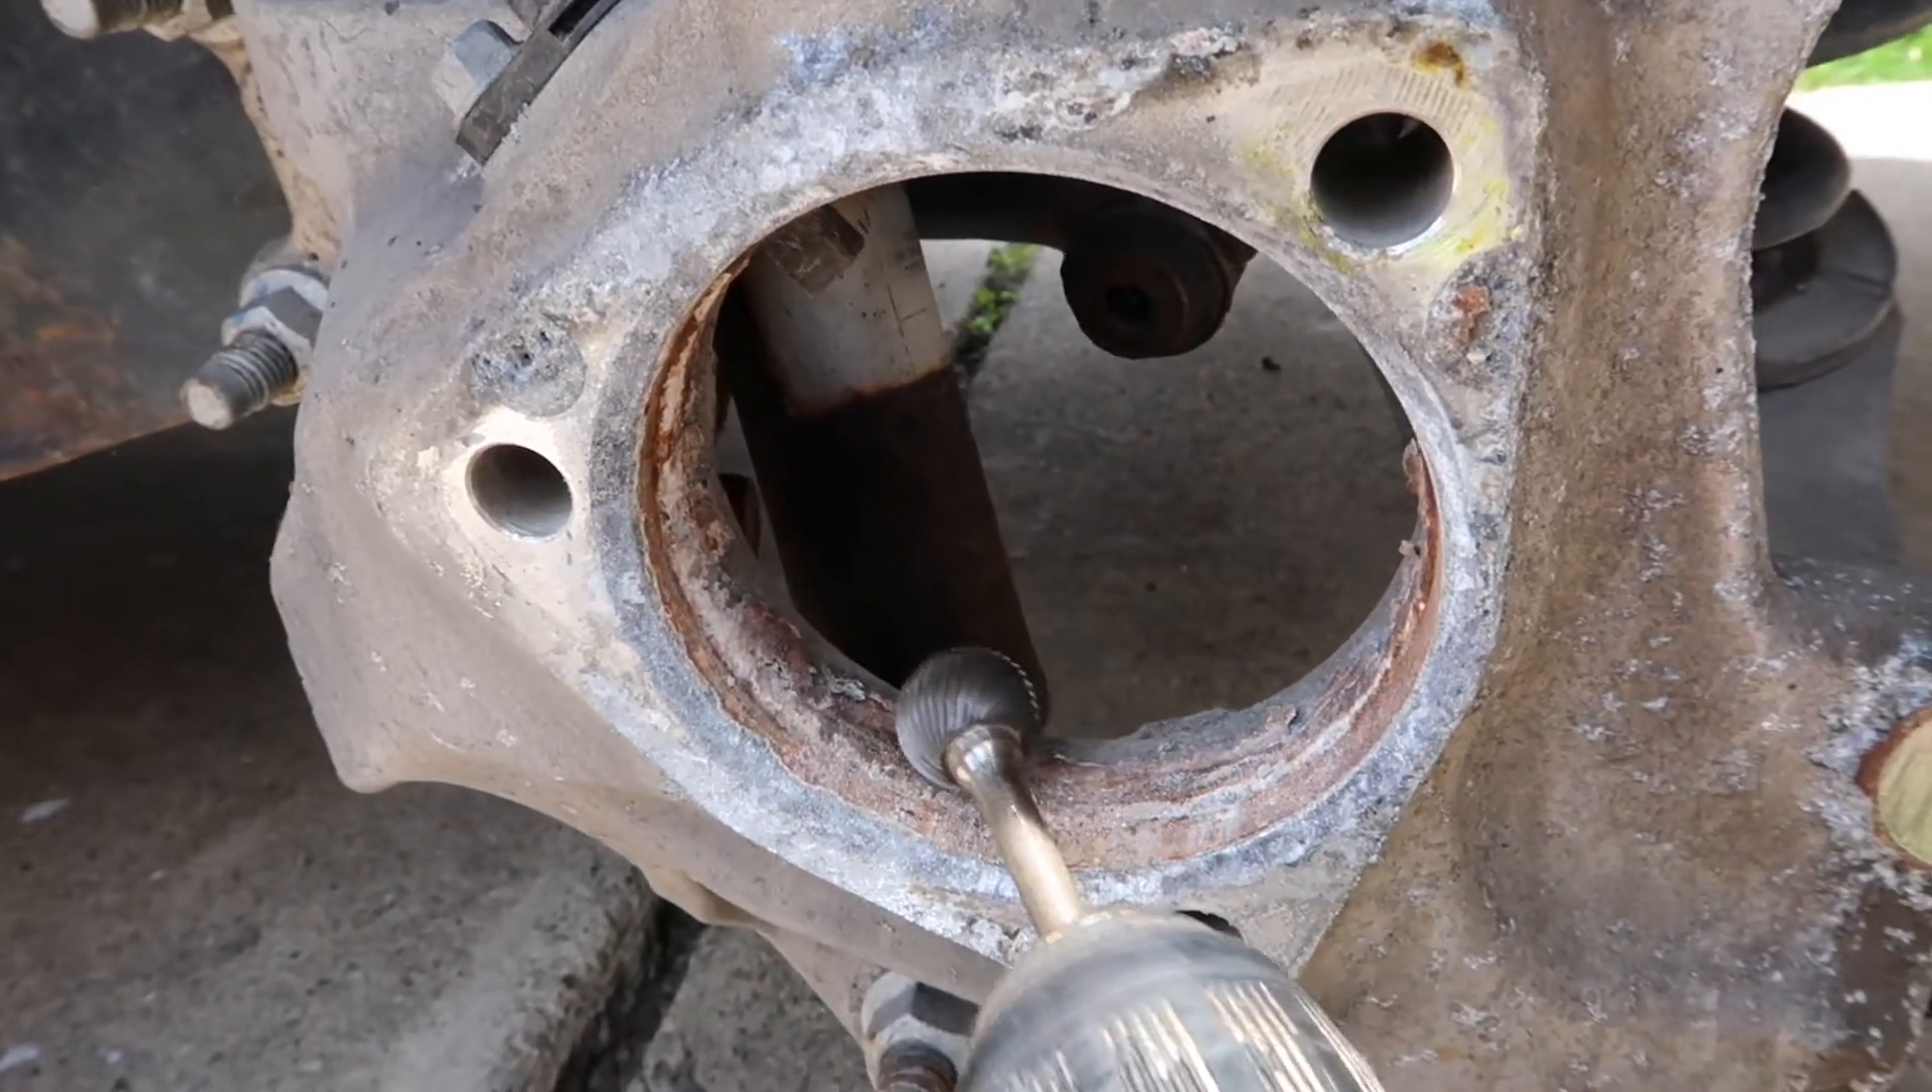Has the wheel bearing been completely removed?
Yes.